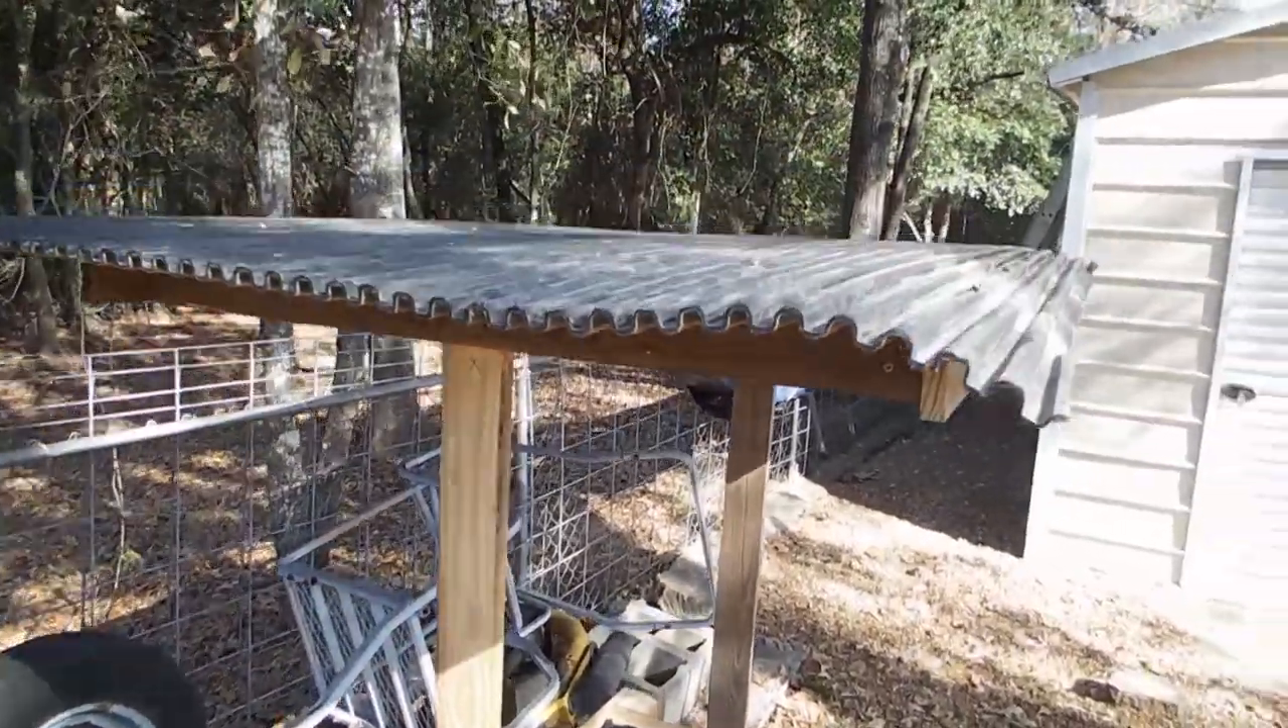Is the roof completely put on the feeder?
Yes.